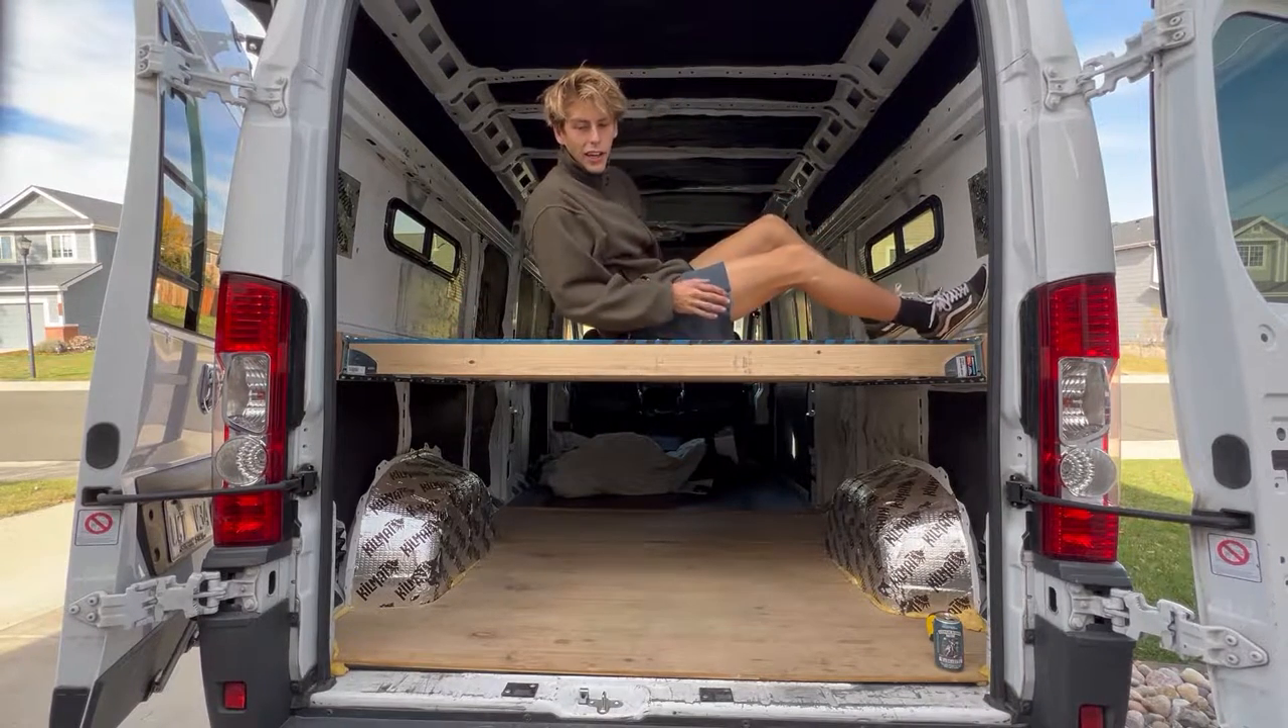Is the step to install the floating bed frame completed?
Yes.